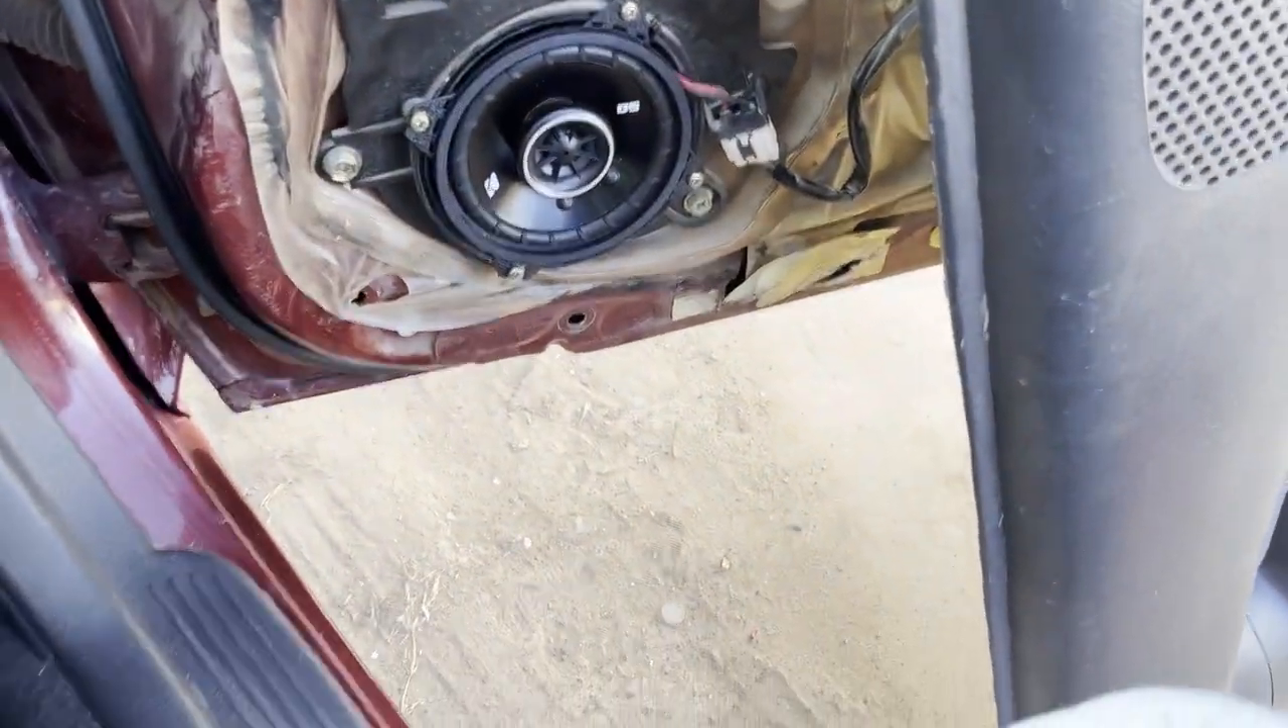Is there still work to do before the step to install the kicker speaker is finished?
No.